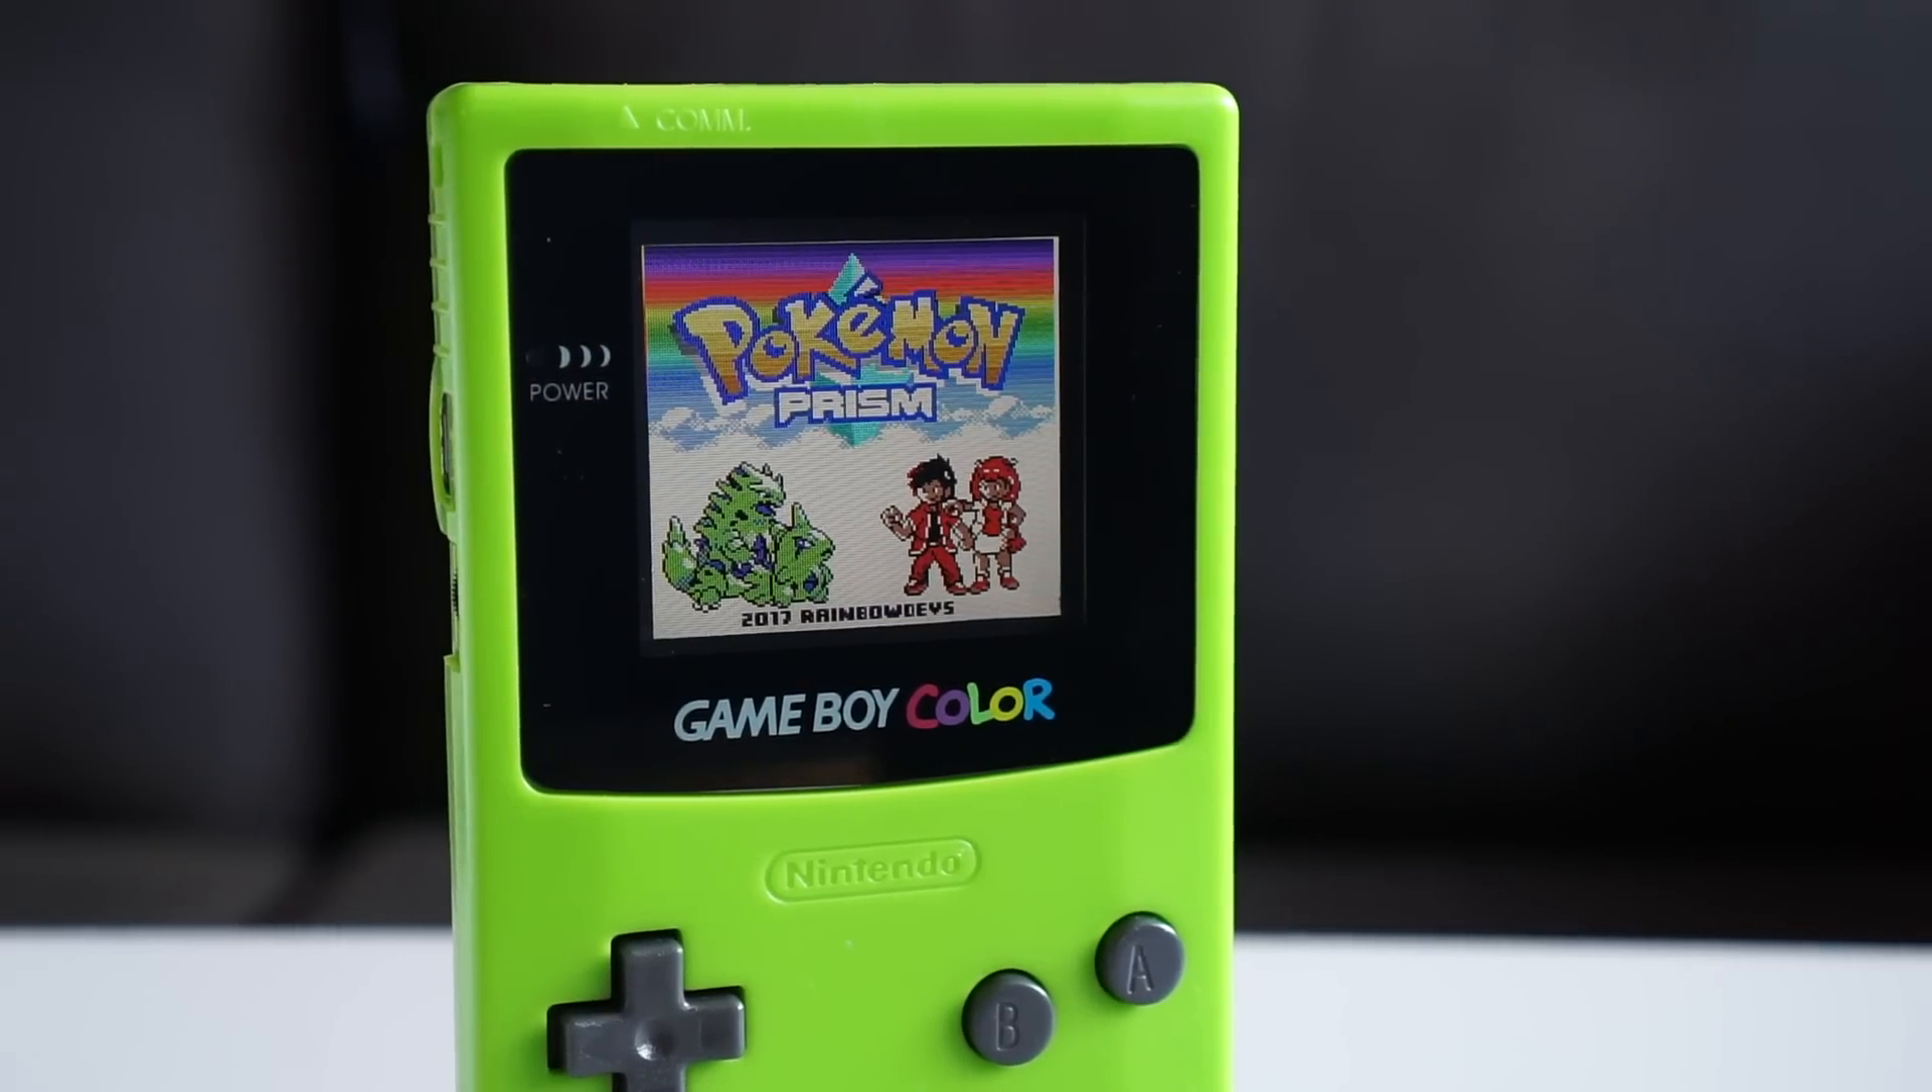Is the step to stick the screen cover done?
Yes.